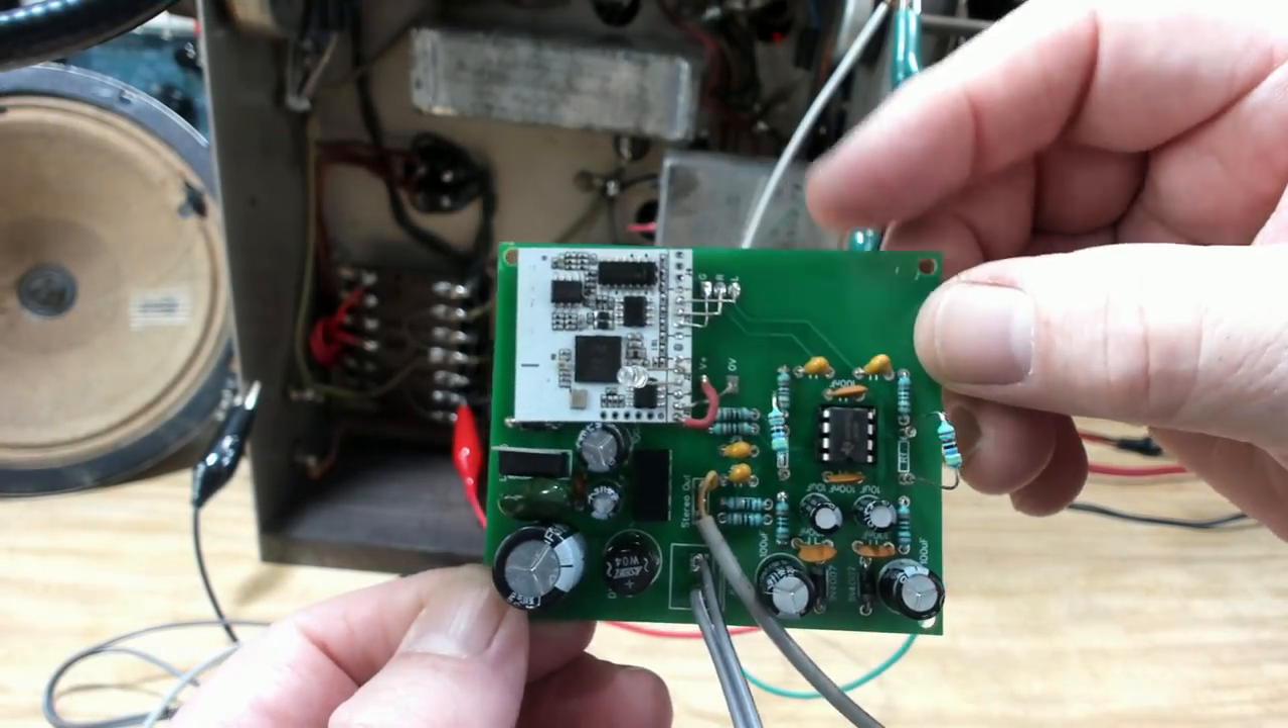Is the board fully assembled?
Yes.